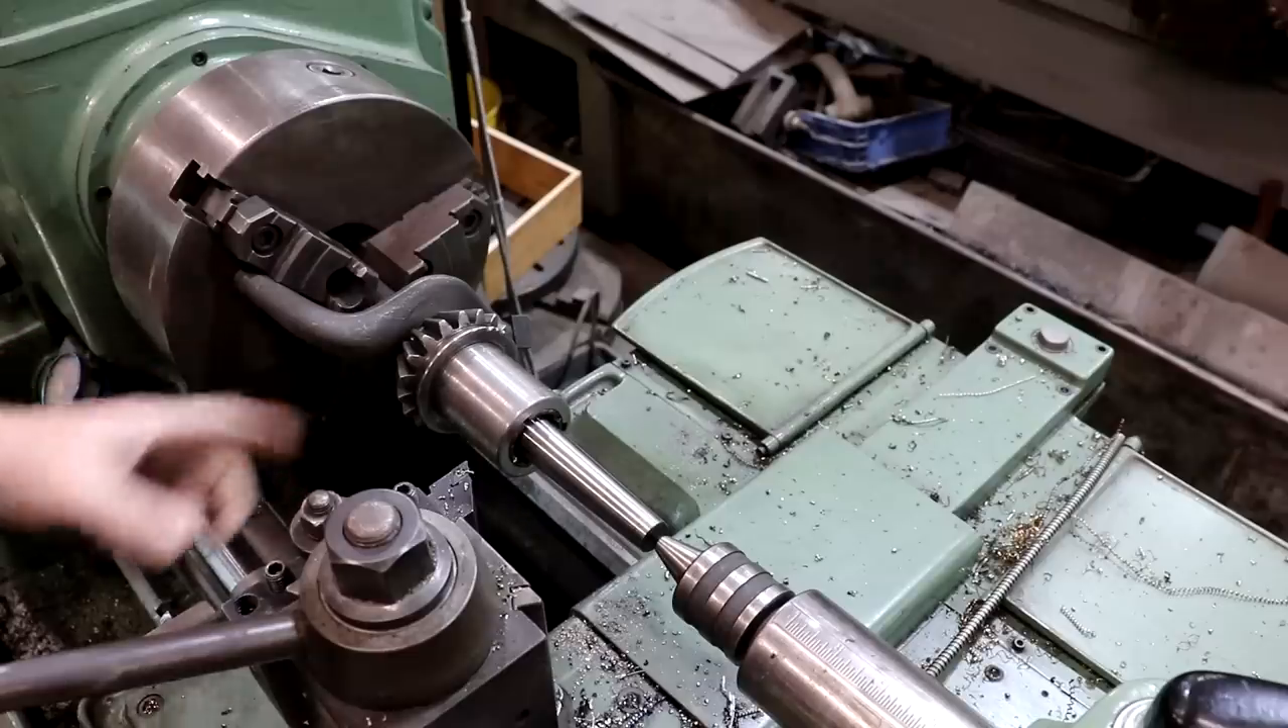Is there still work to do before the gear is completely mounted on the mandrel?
No.